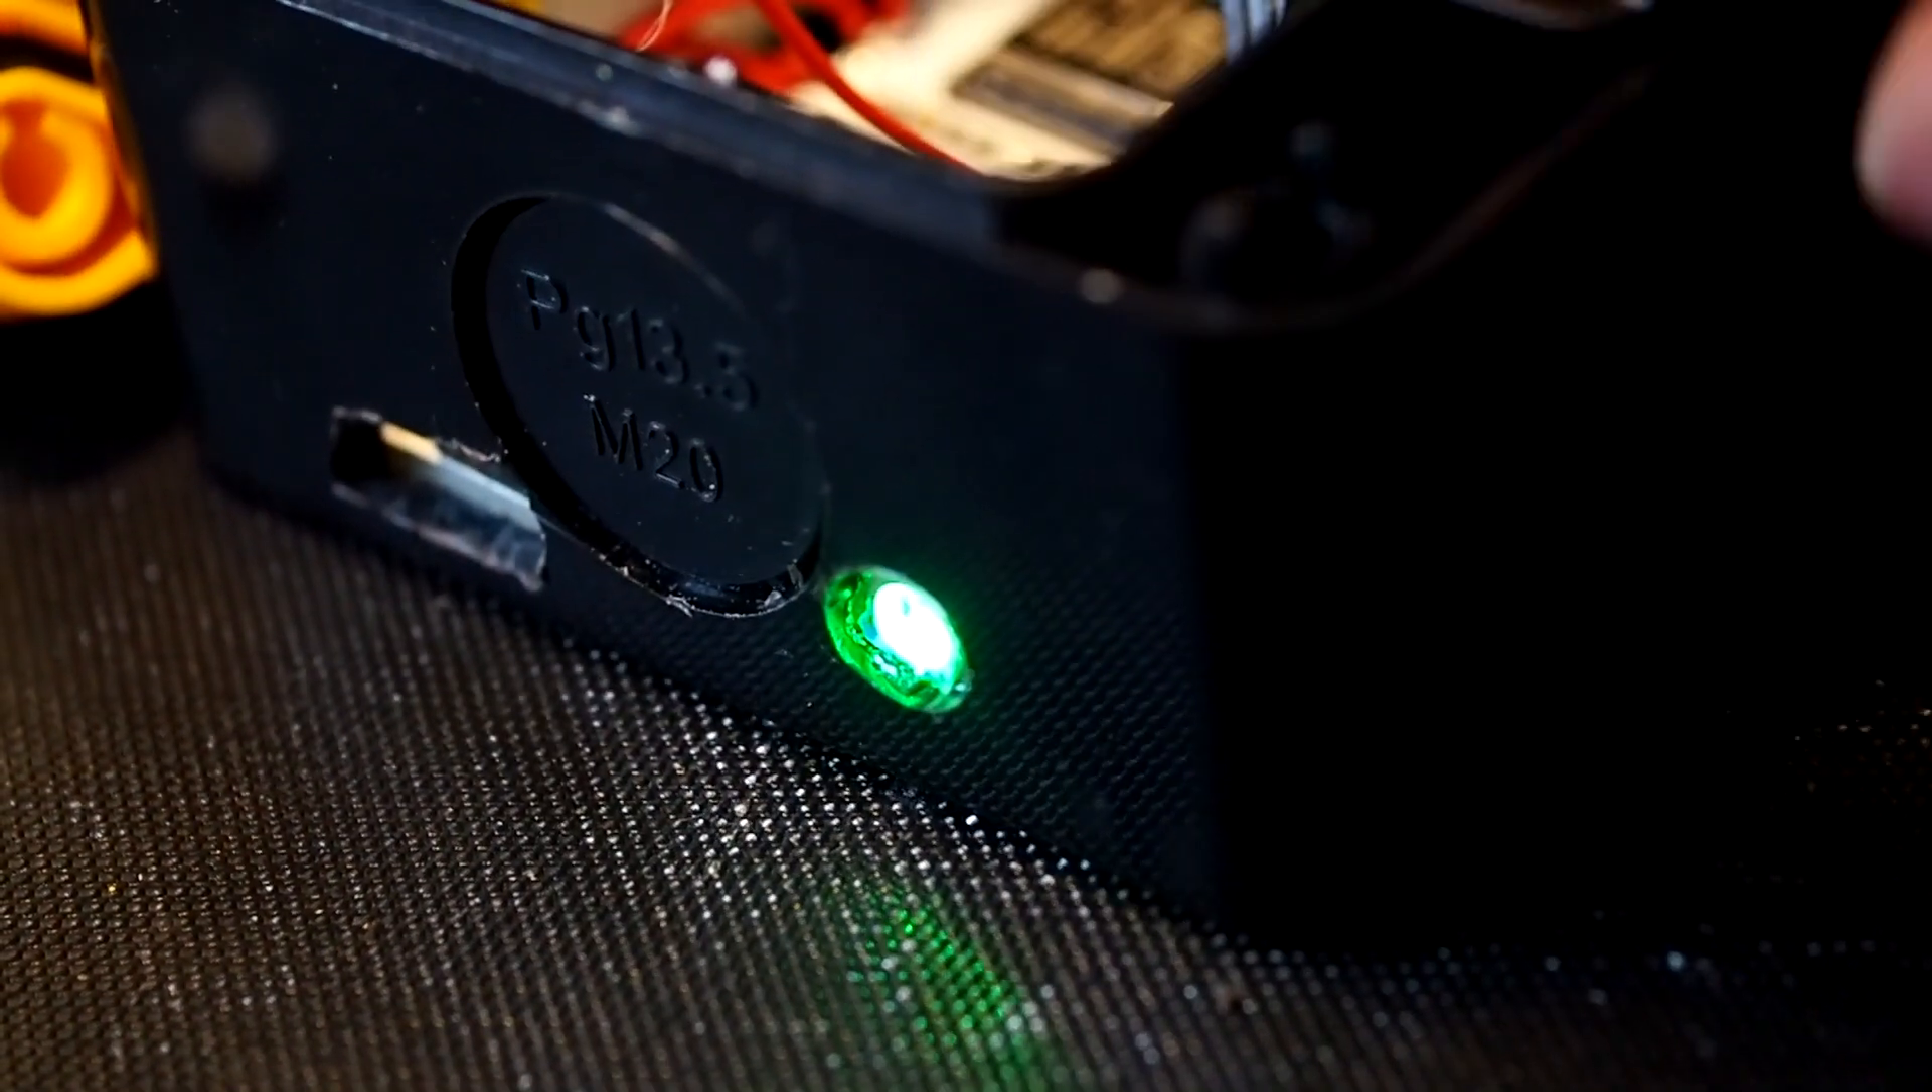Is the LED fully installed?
Yes.